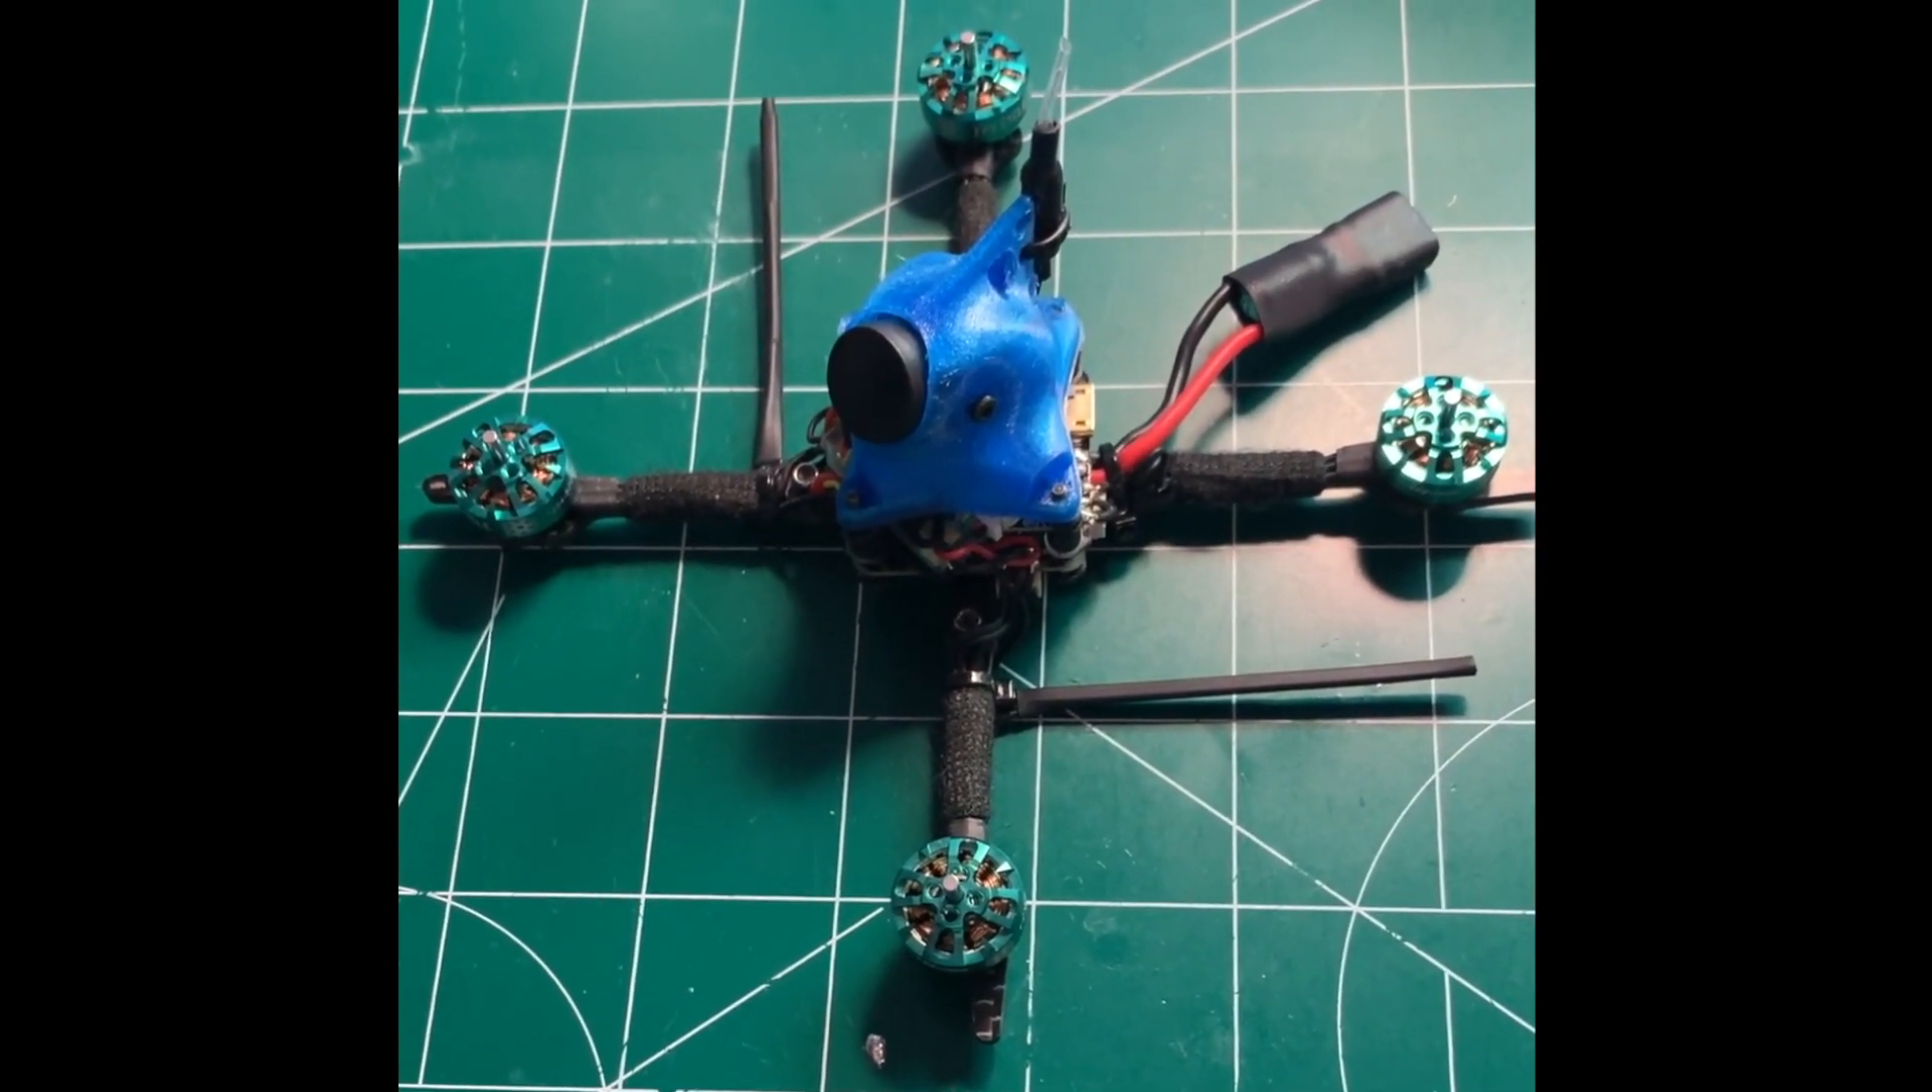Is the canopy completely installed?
Yes.